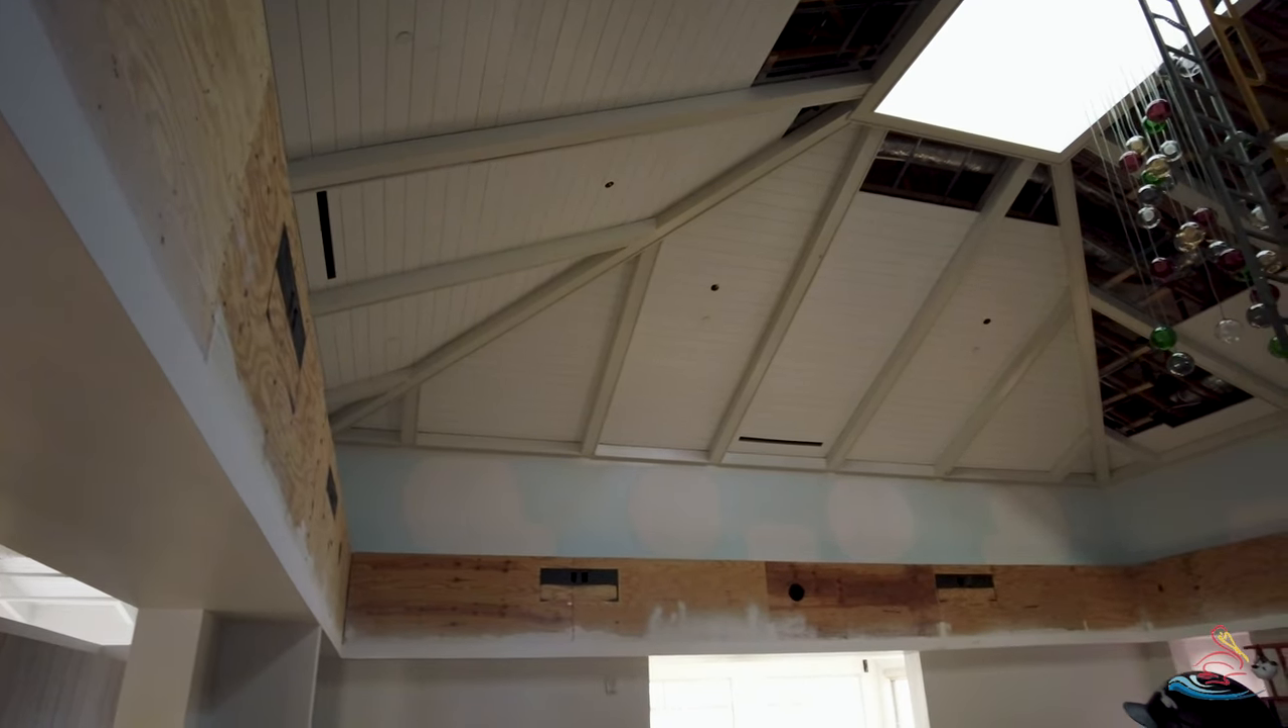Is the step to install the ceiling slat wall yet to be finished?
Yes.